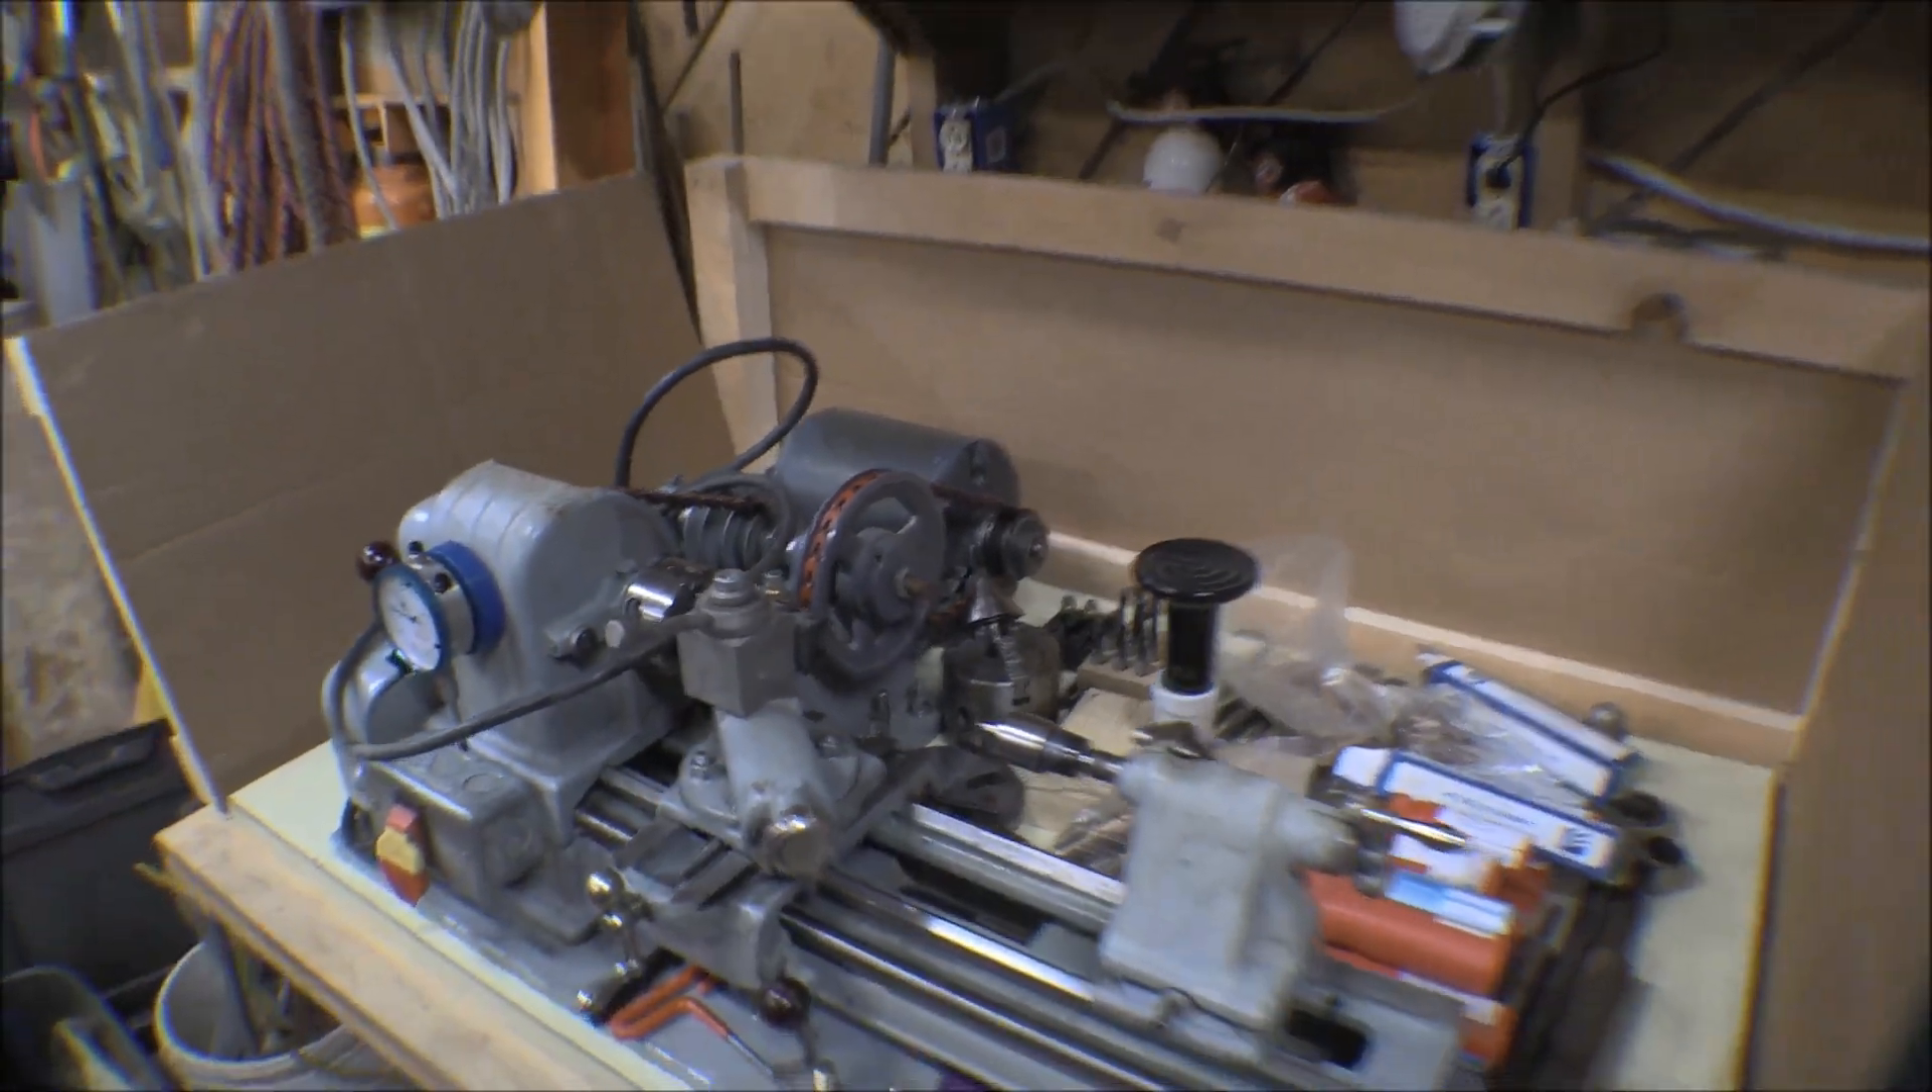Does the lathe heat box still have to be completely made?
Yes.